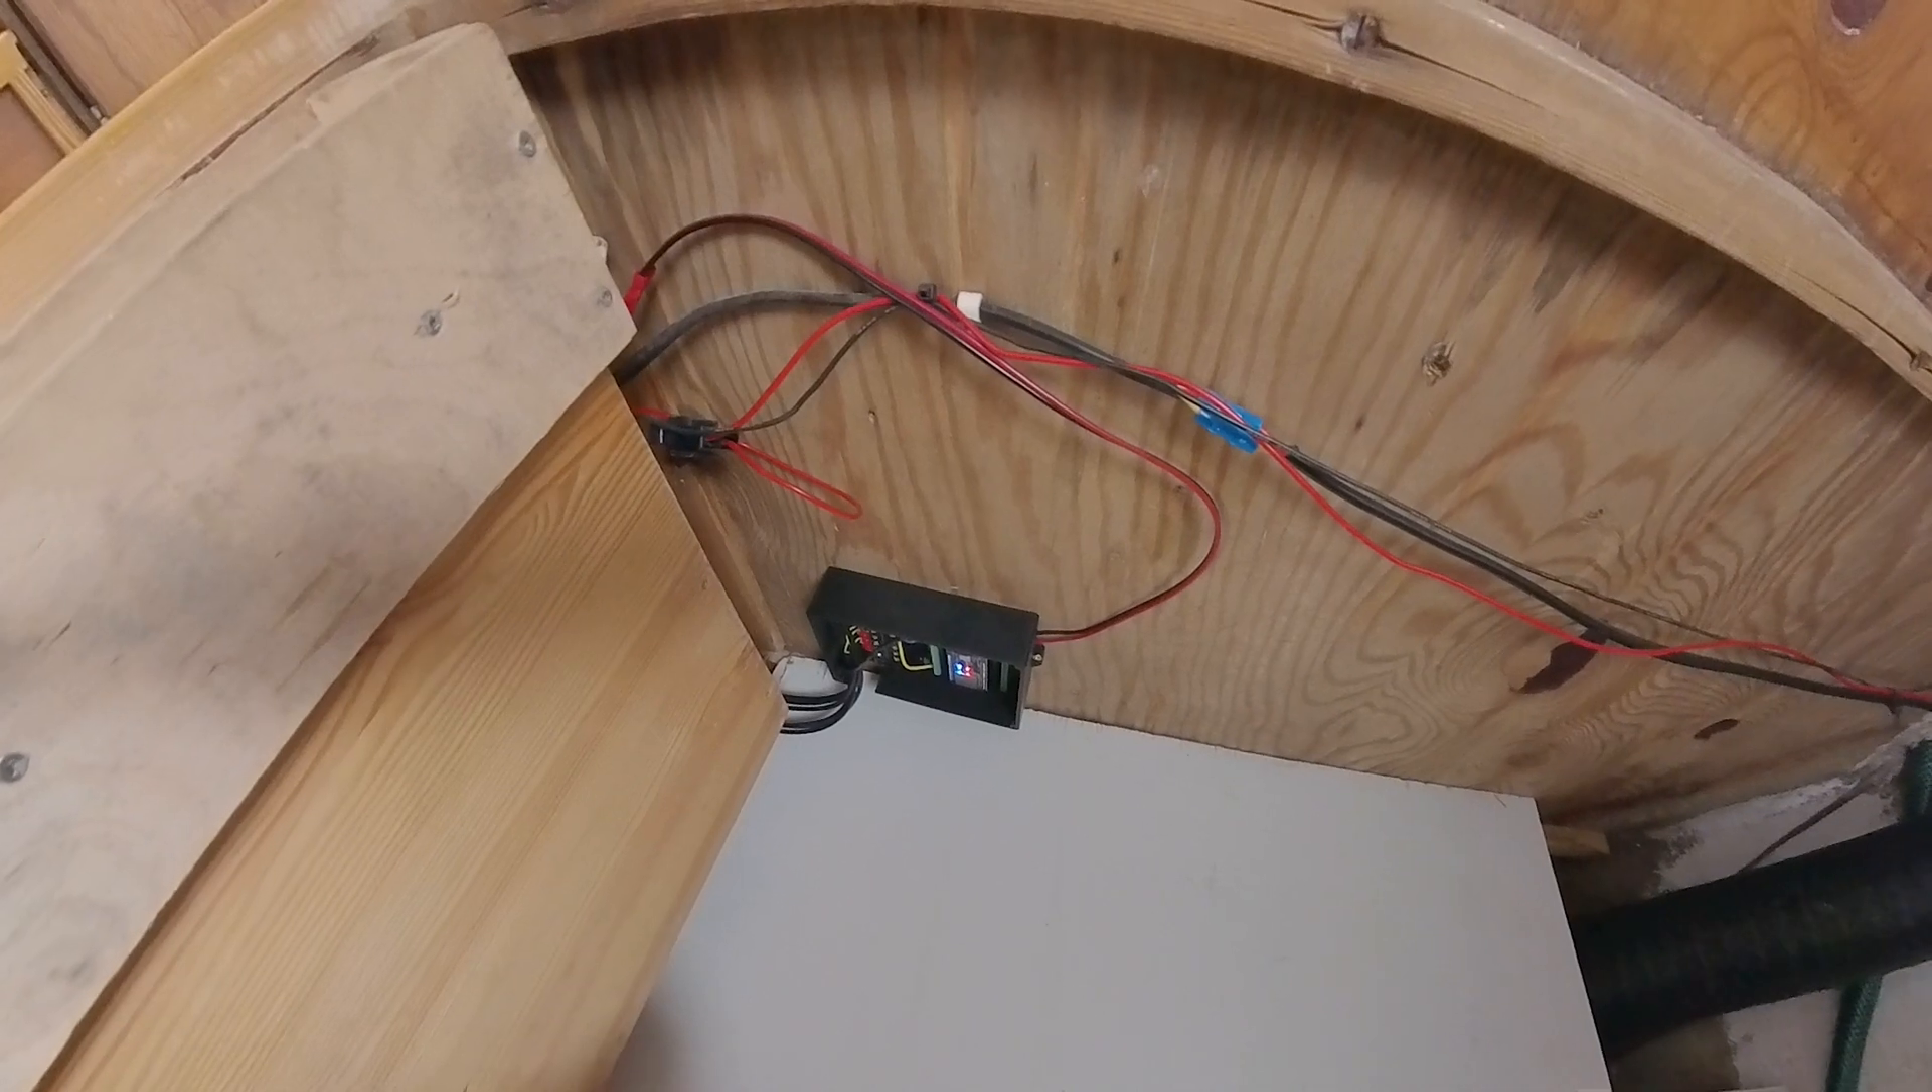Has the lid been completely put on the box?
No.